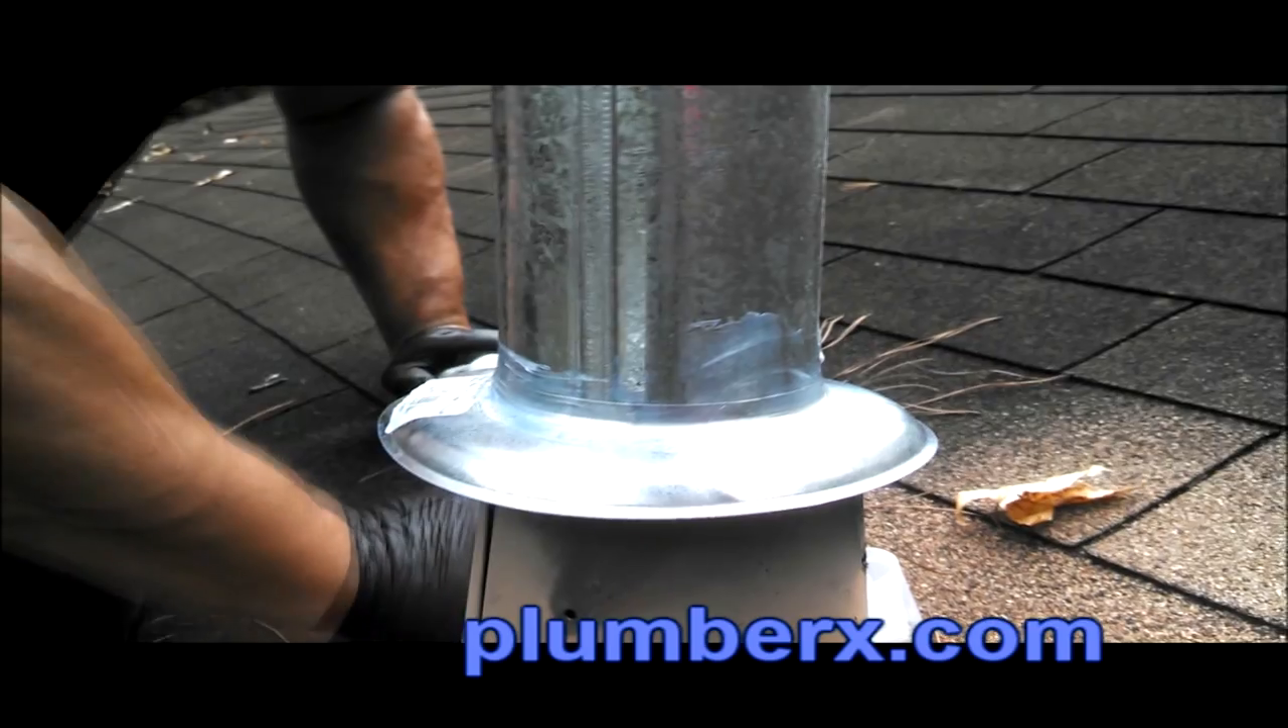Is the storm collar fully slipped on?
Yes.